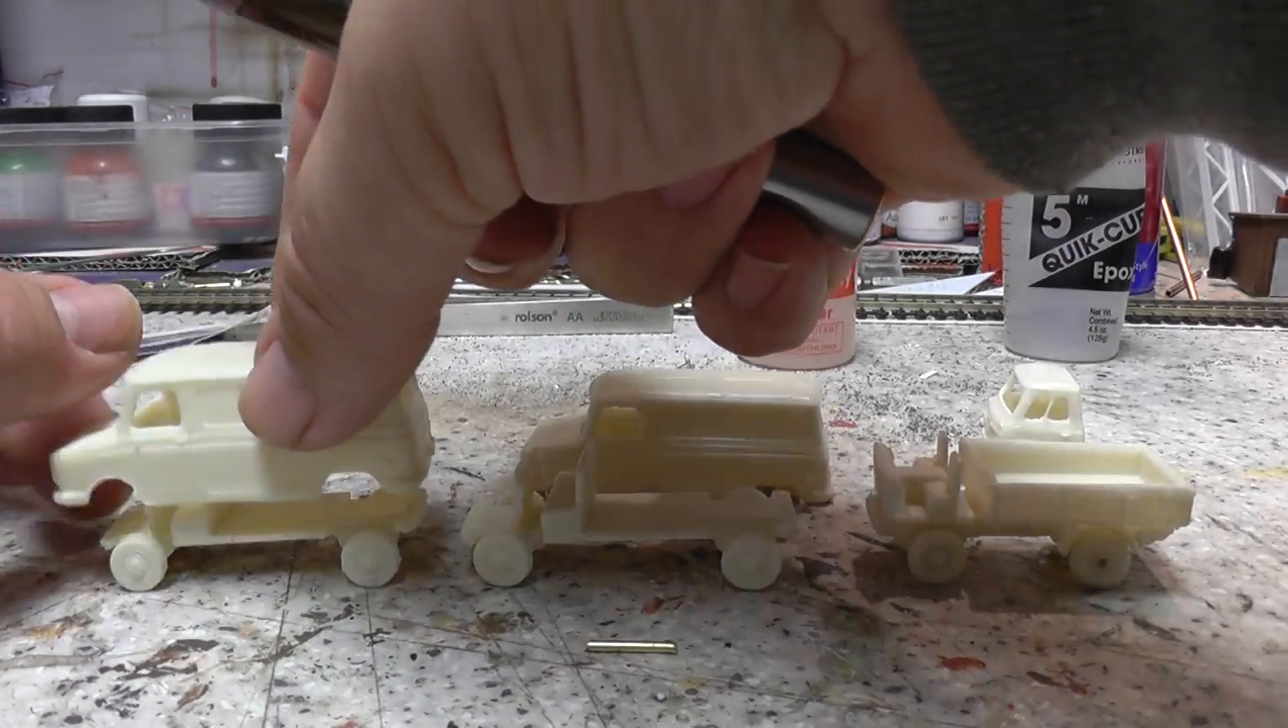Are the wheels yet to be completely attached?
No.